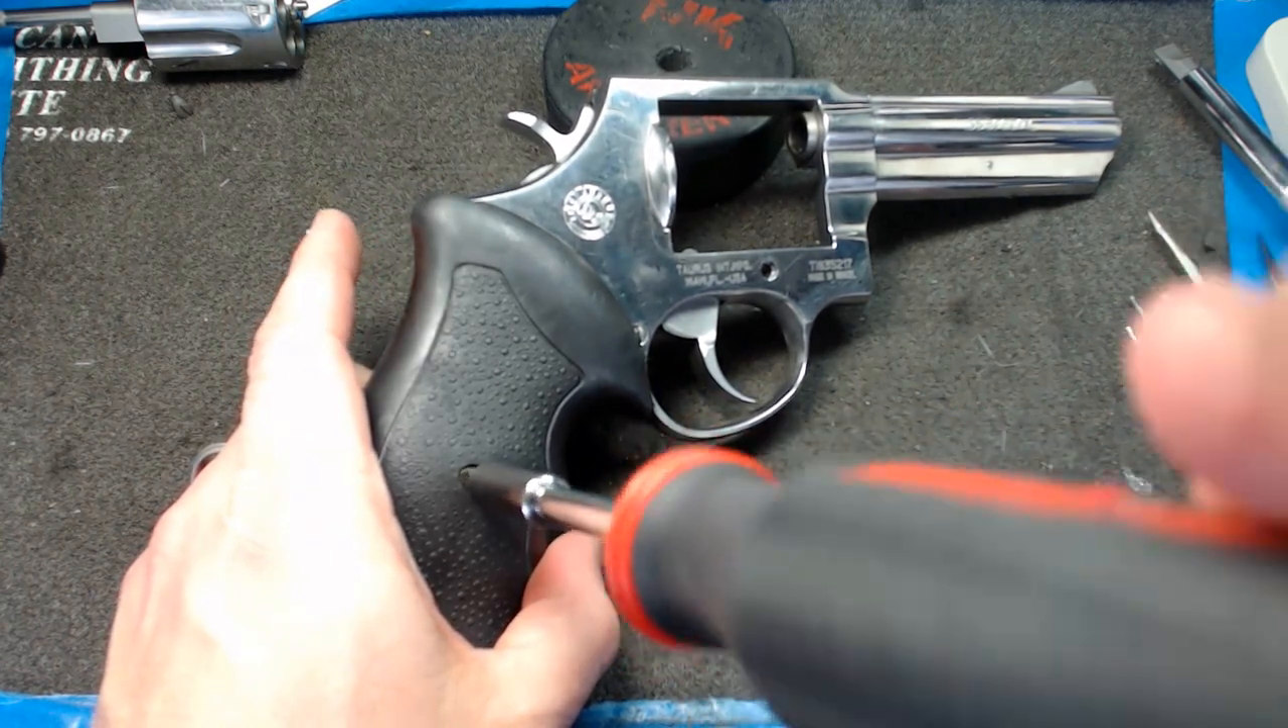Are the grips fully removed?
No.